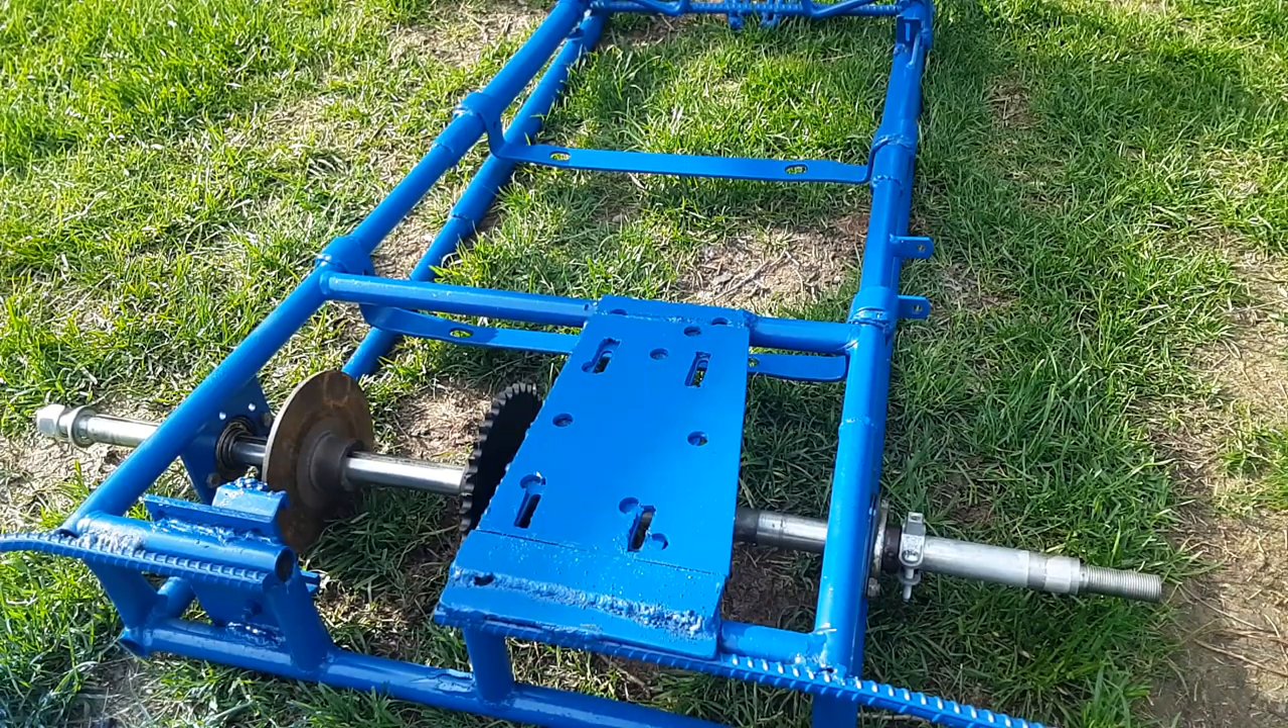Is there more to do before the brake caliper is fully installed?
Yes.